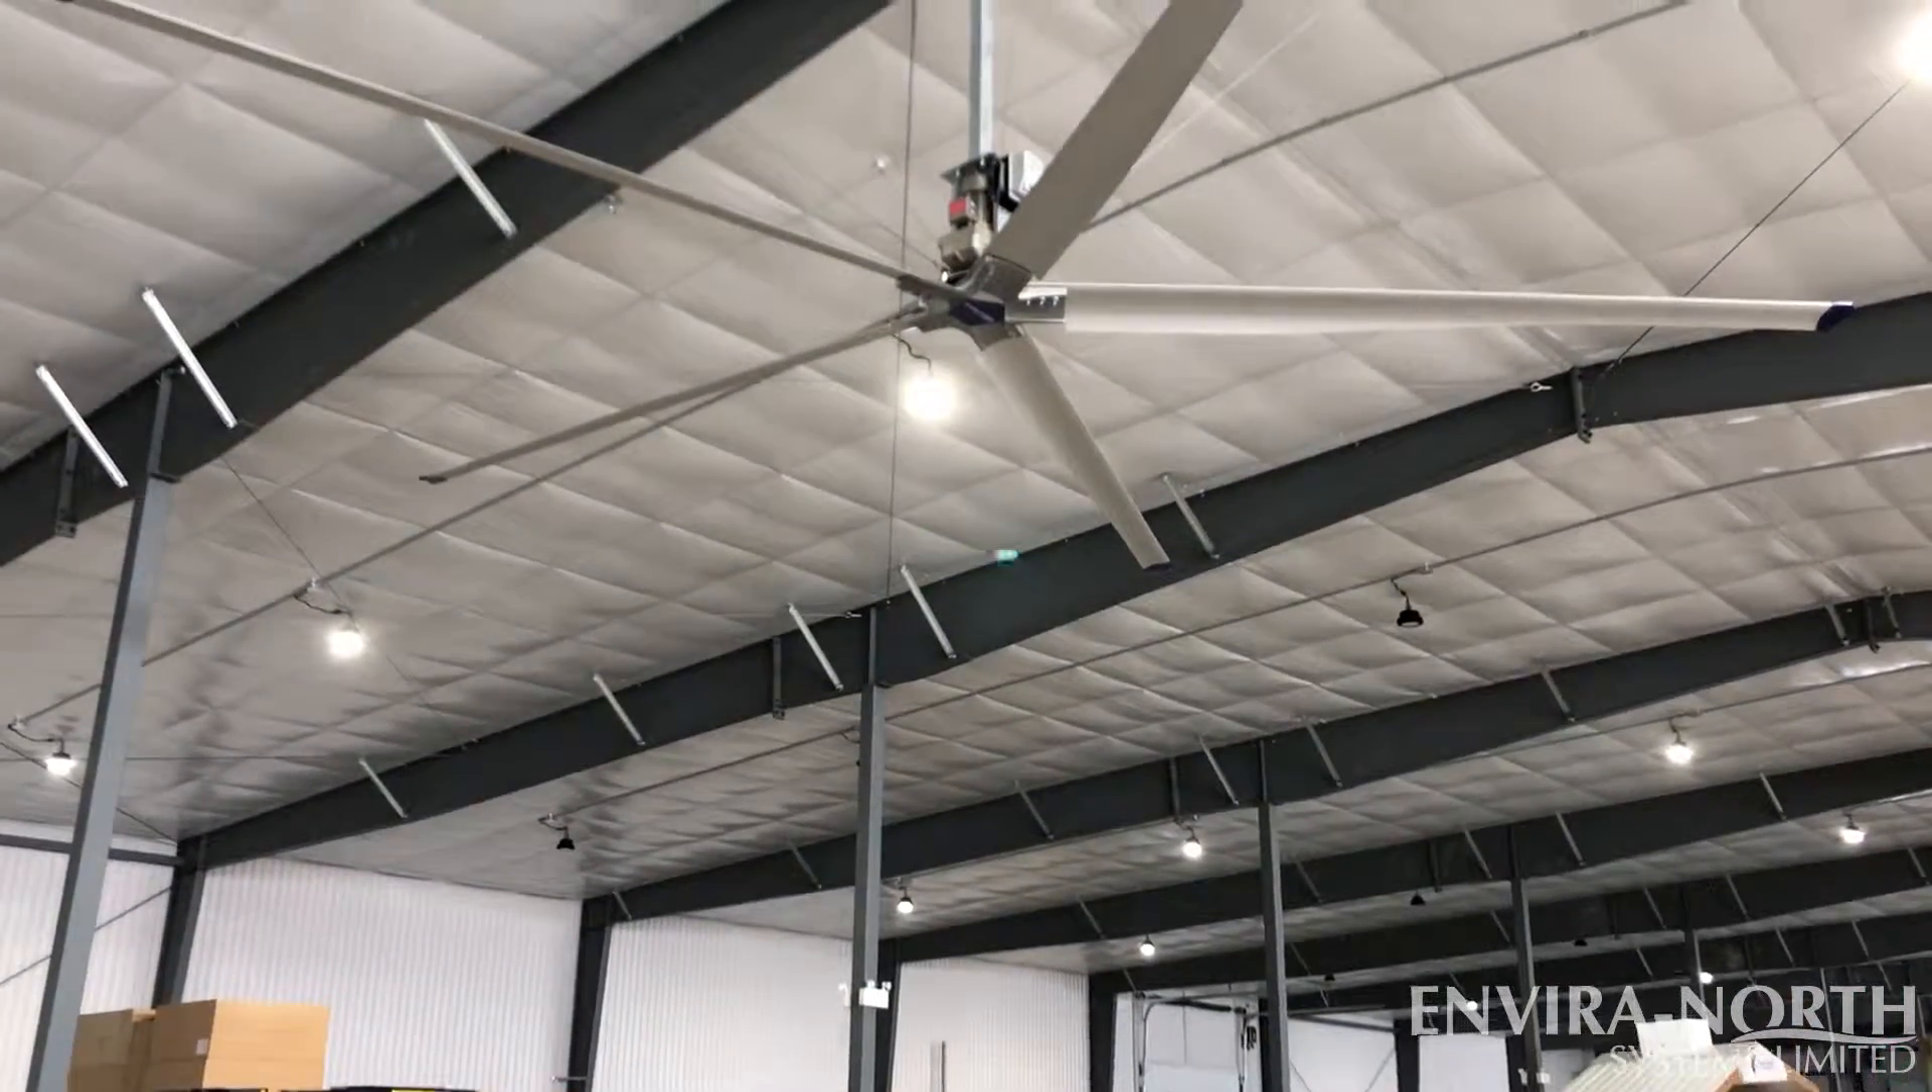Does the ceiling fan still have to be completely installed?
No.